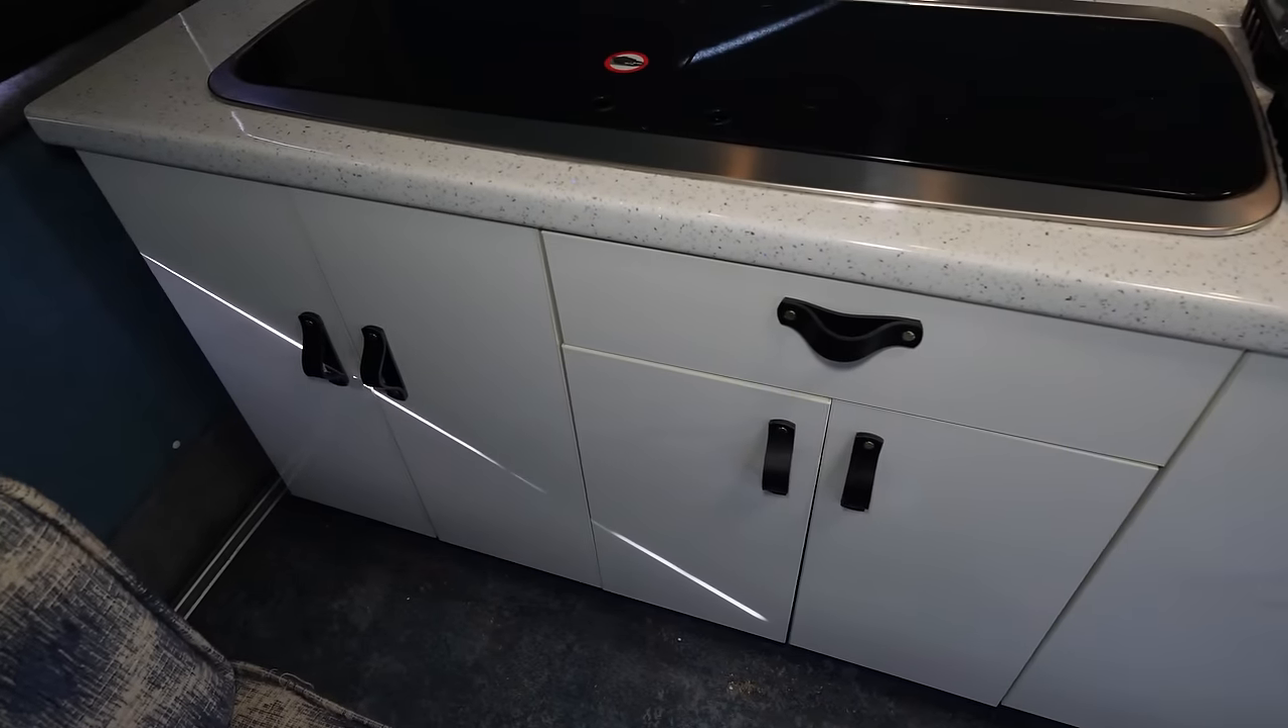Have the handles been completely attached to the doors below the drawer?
Yes.